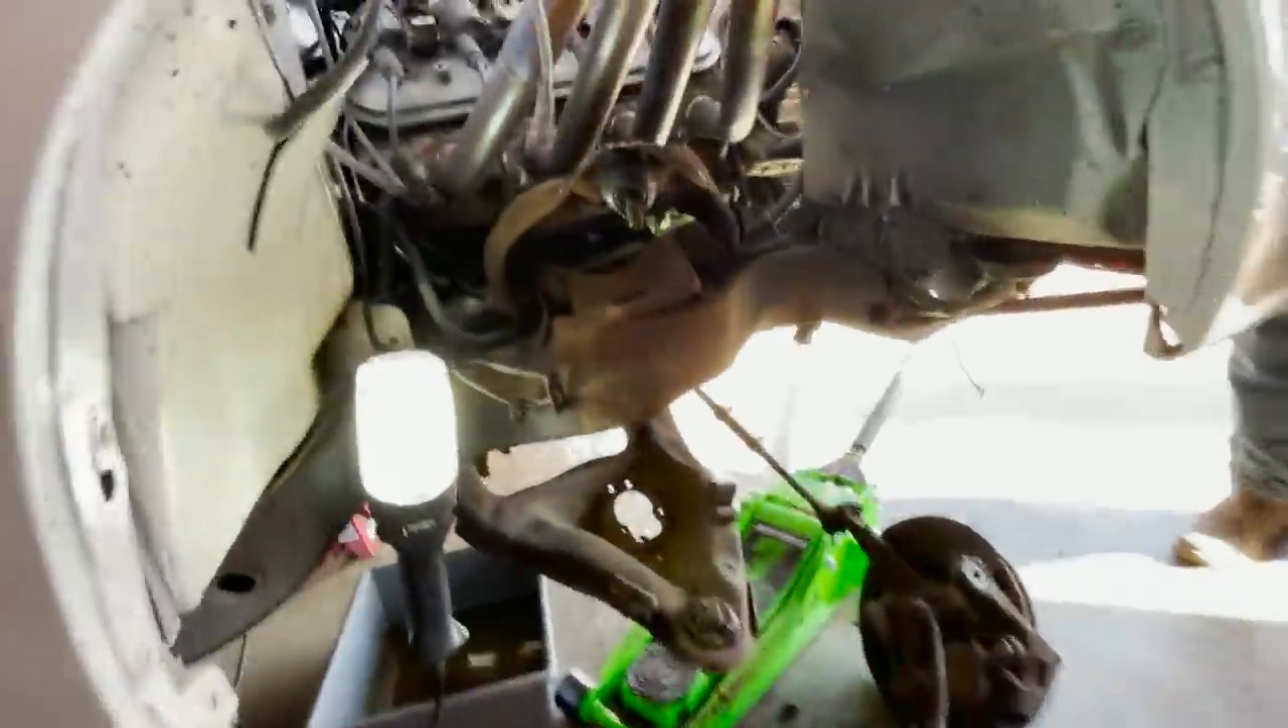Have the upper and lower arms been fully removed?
No.